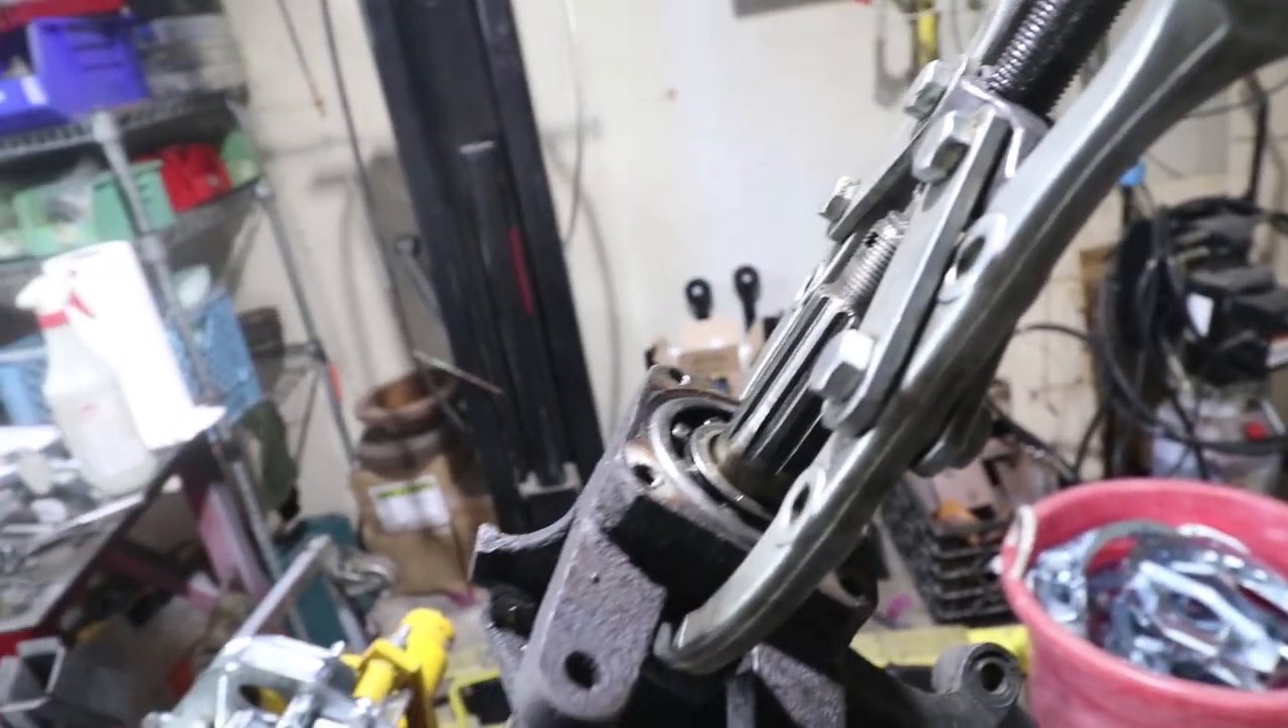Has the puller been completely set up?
Yes.